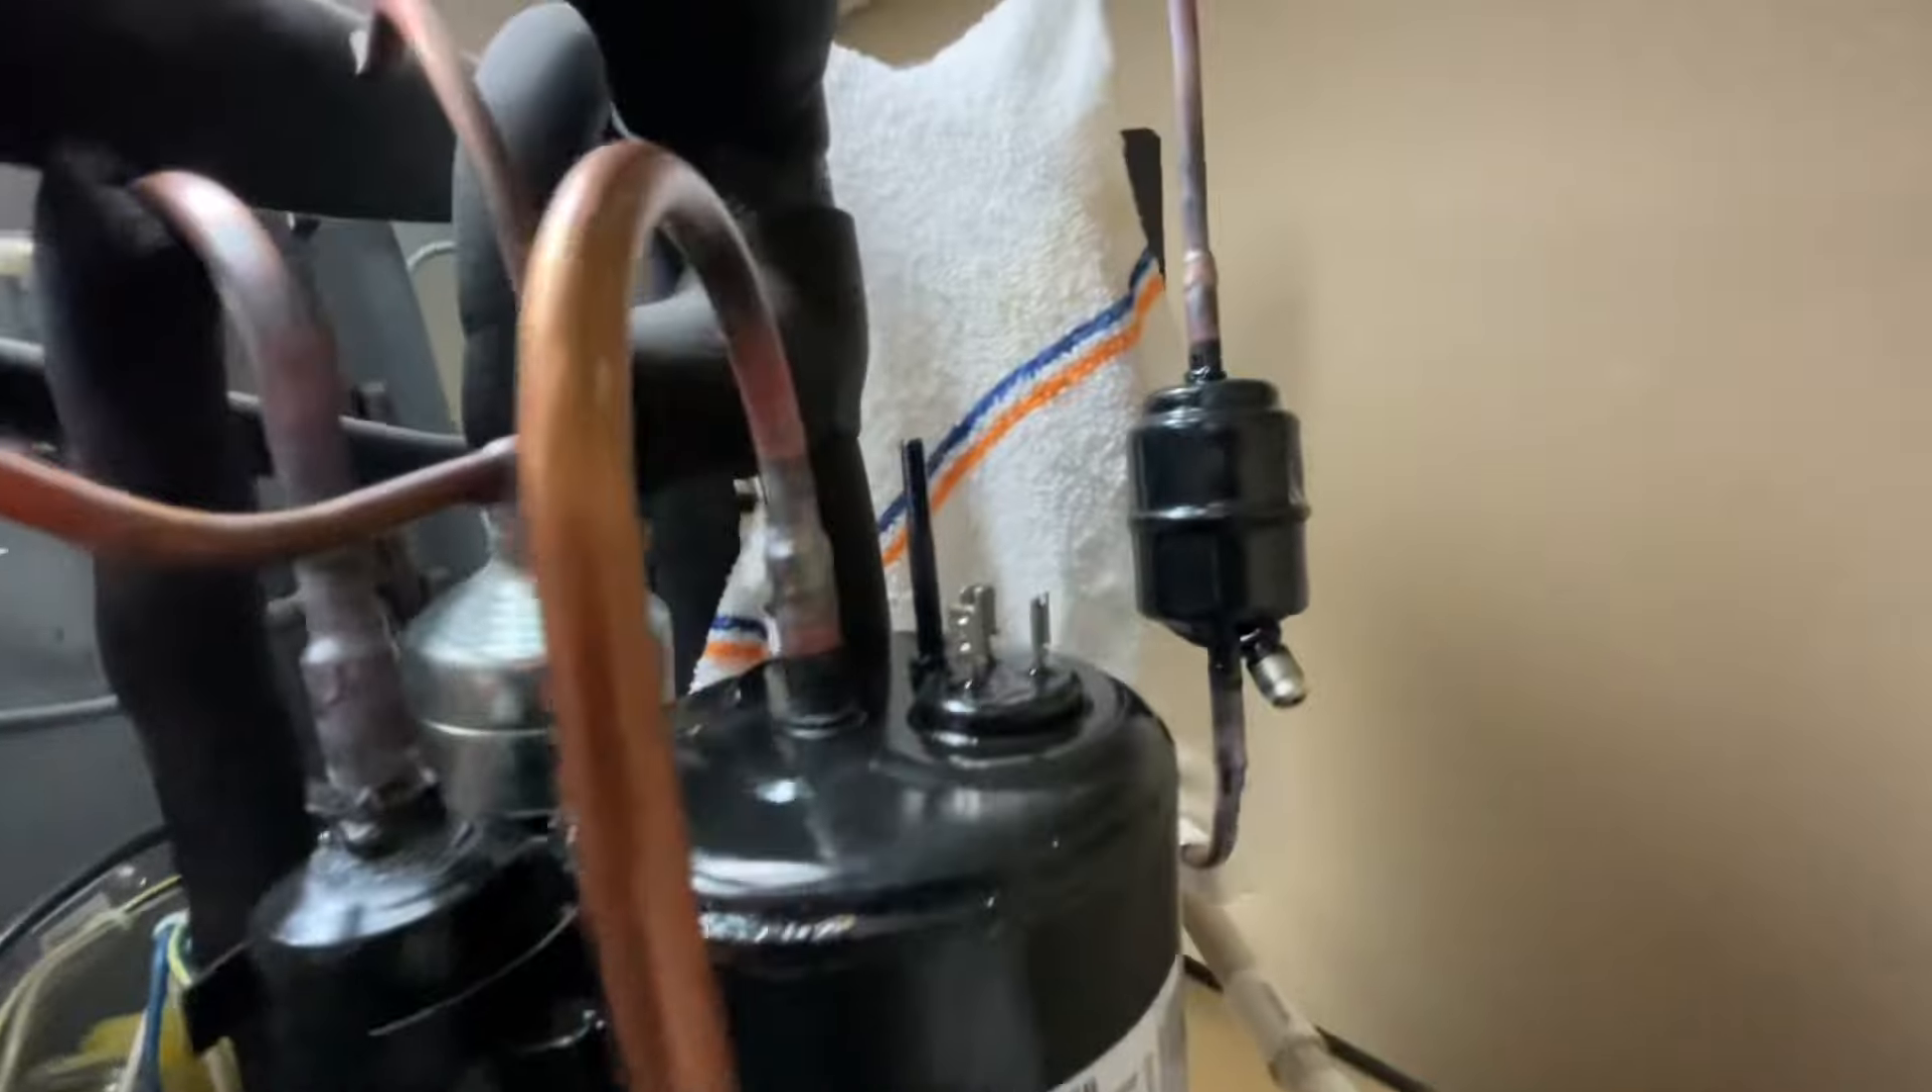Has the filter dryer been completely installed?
Yes.